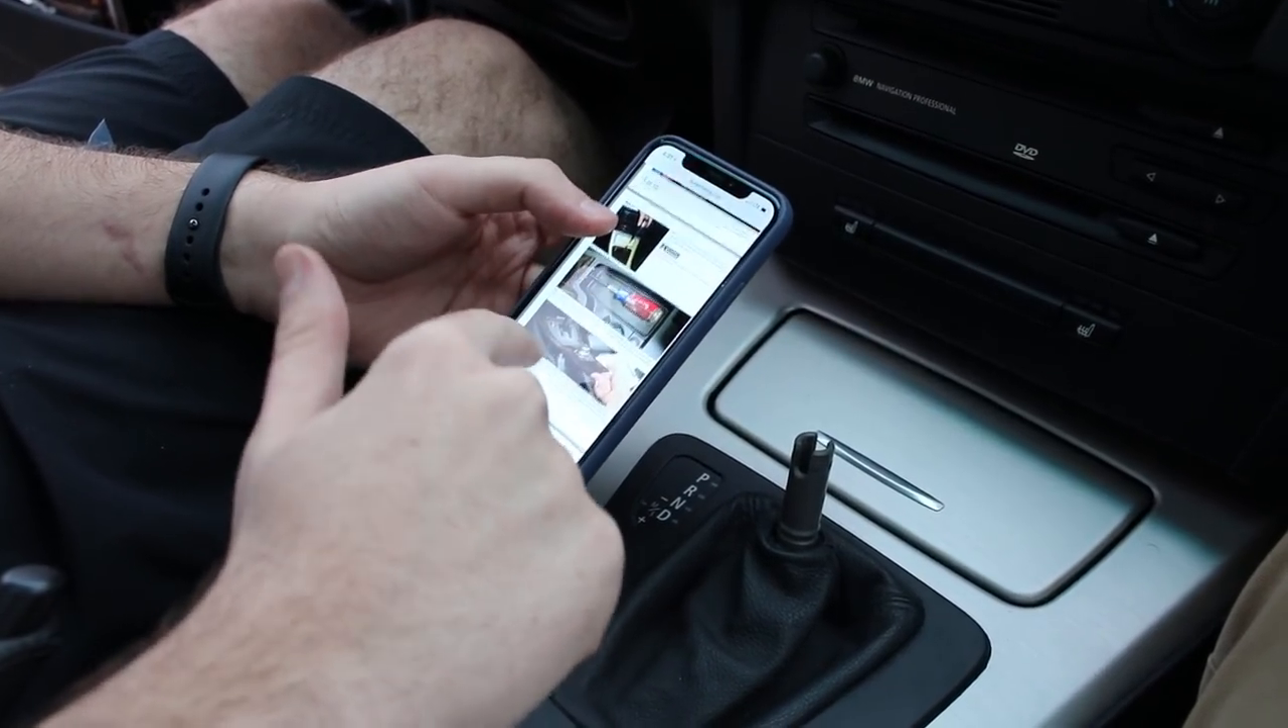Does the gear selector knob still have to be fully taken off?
No.